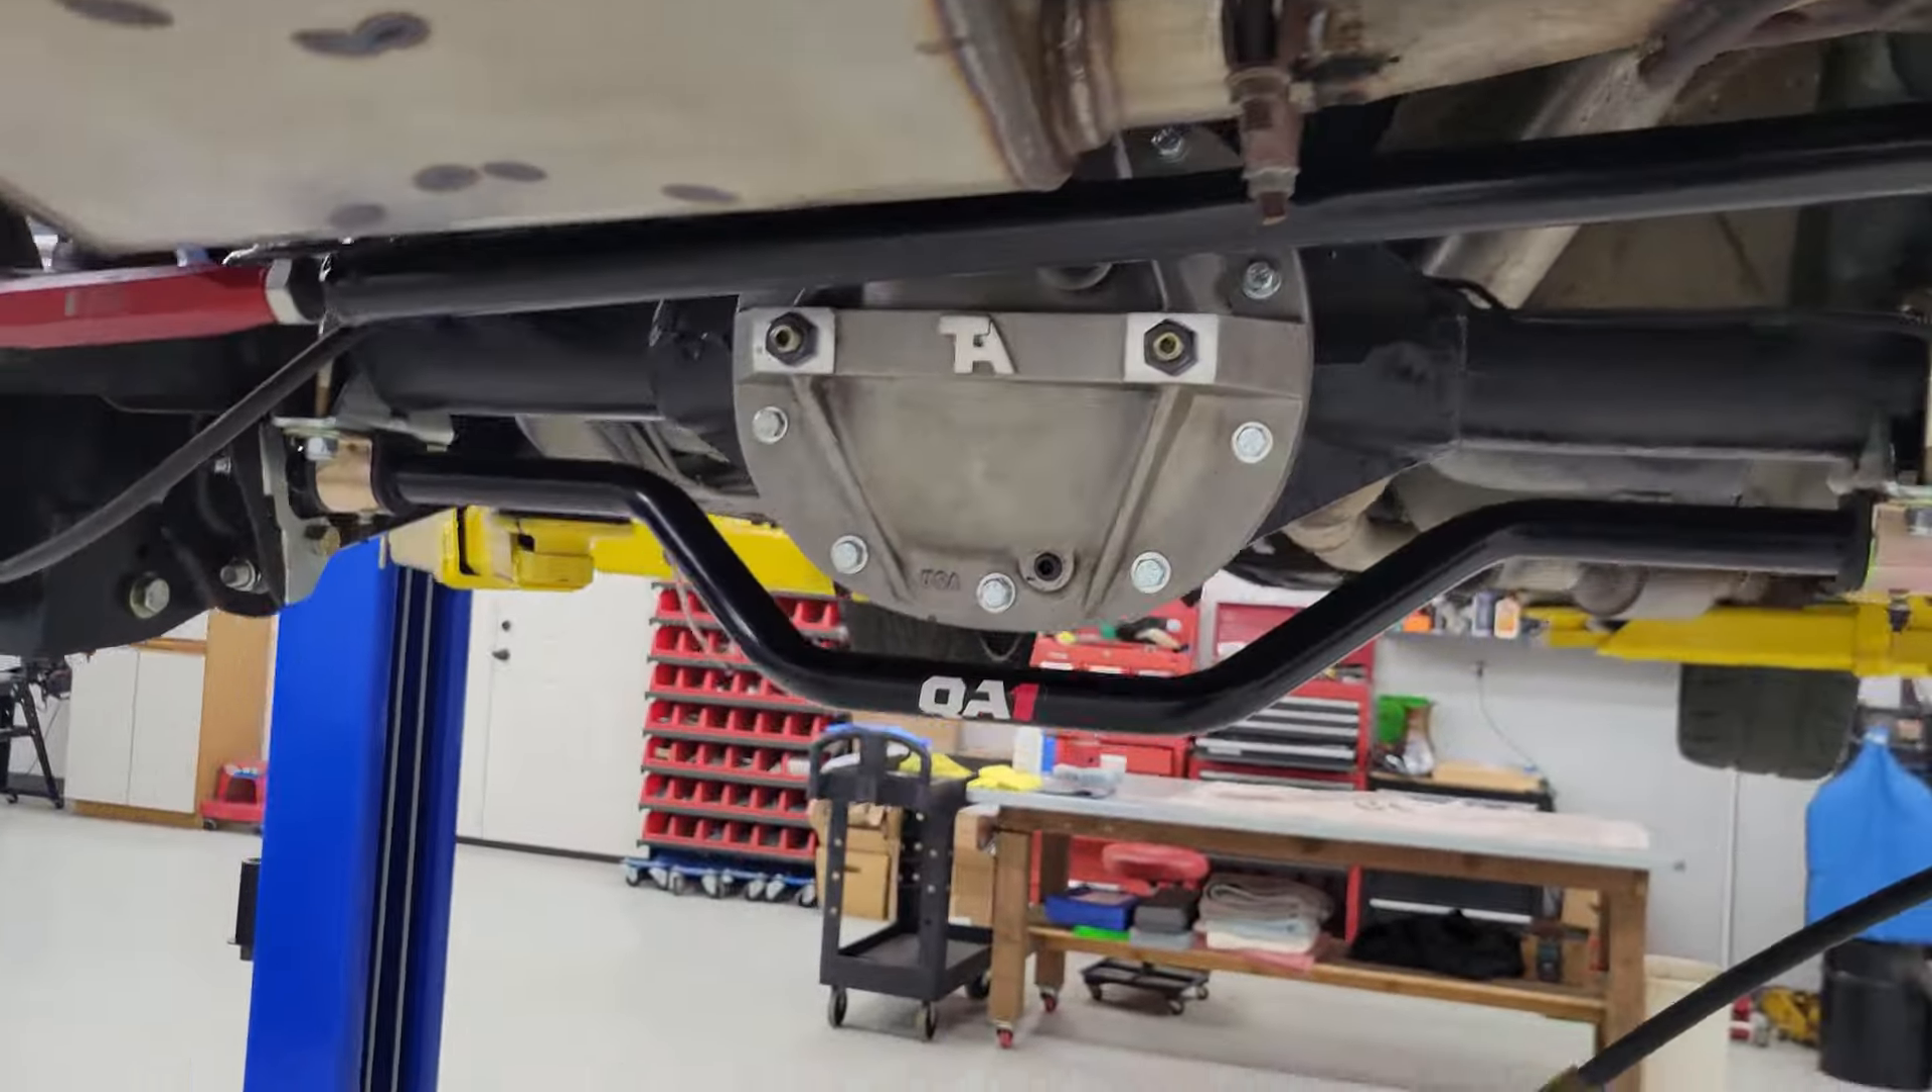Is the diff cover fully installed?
Yes.